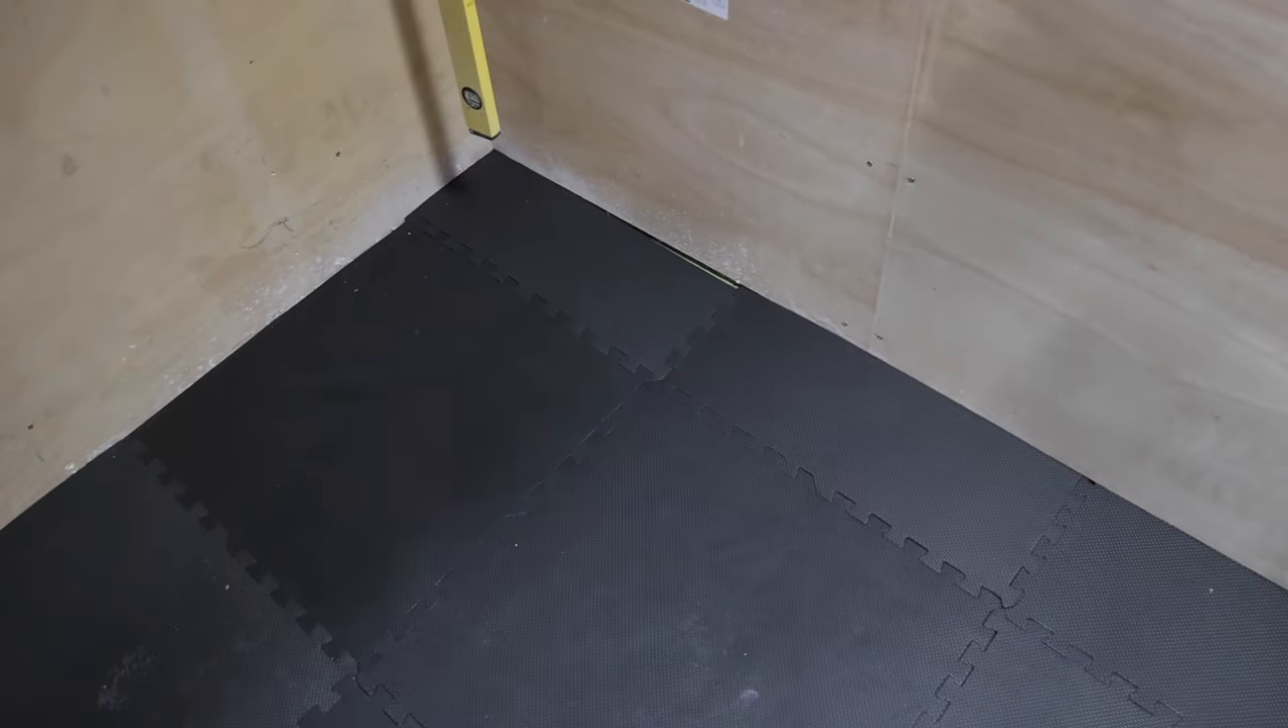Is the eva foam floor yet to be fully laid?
No.